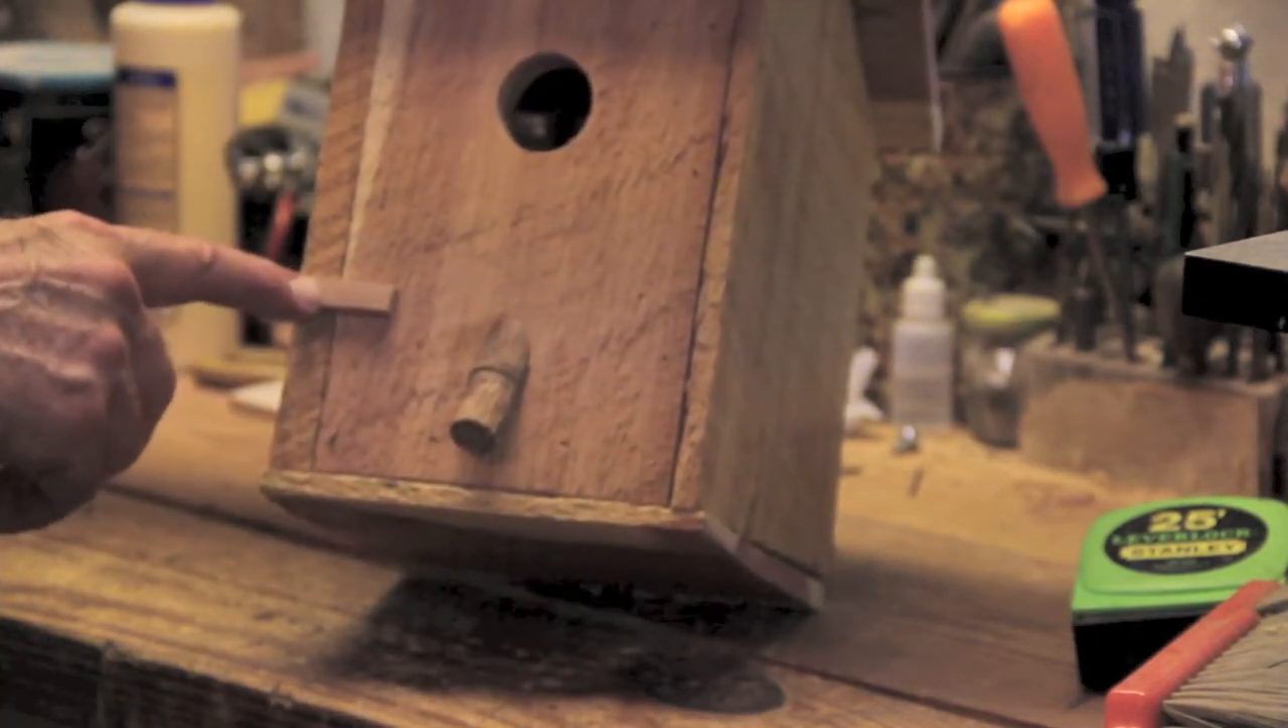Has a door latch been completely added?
Yes.